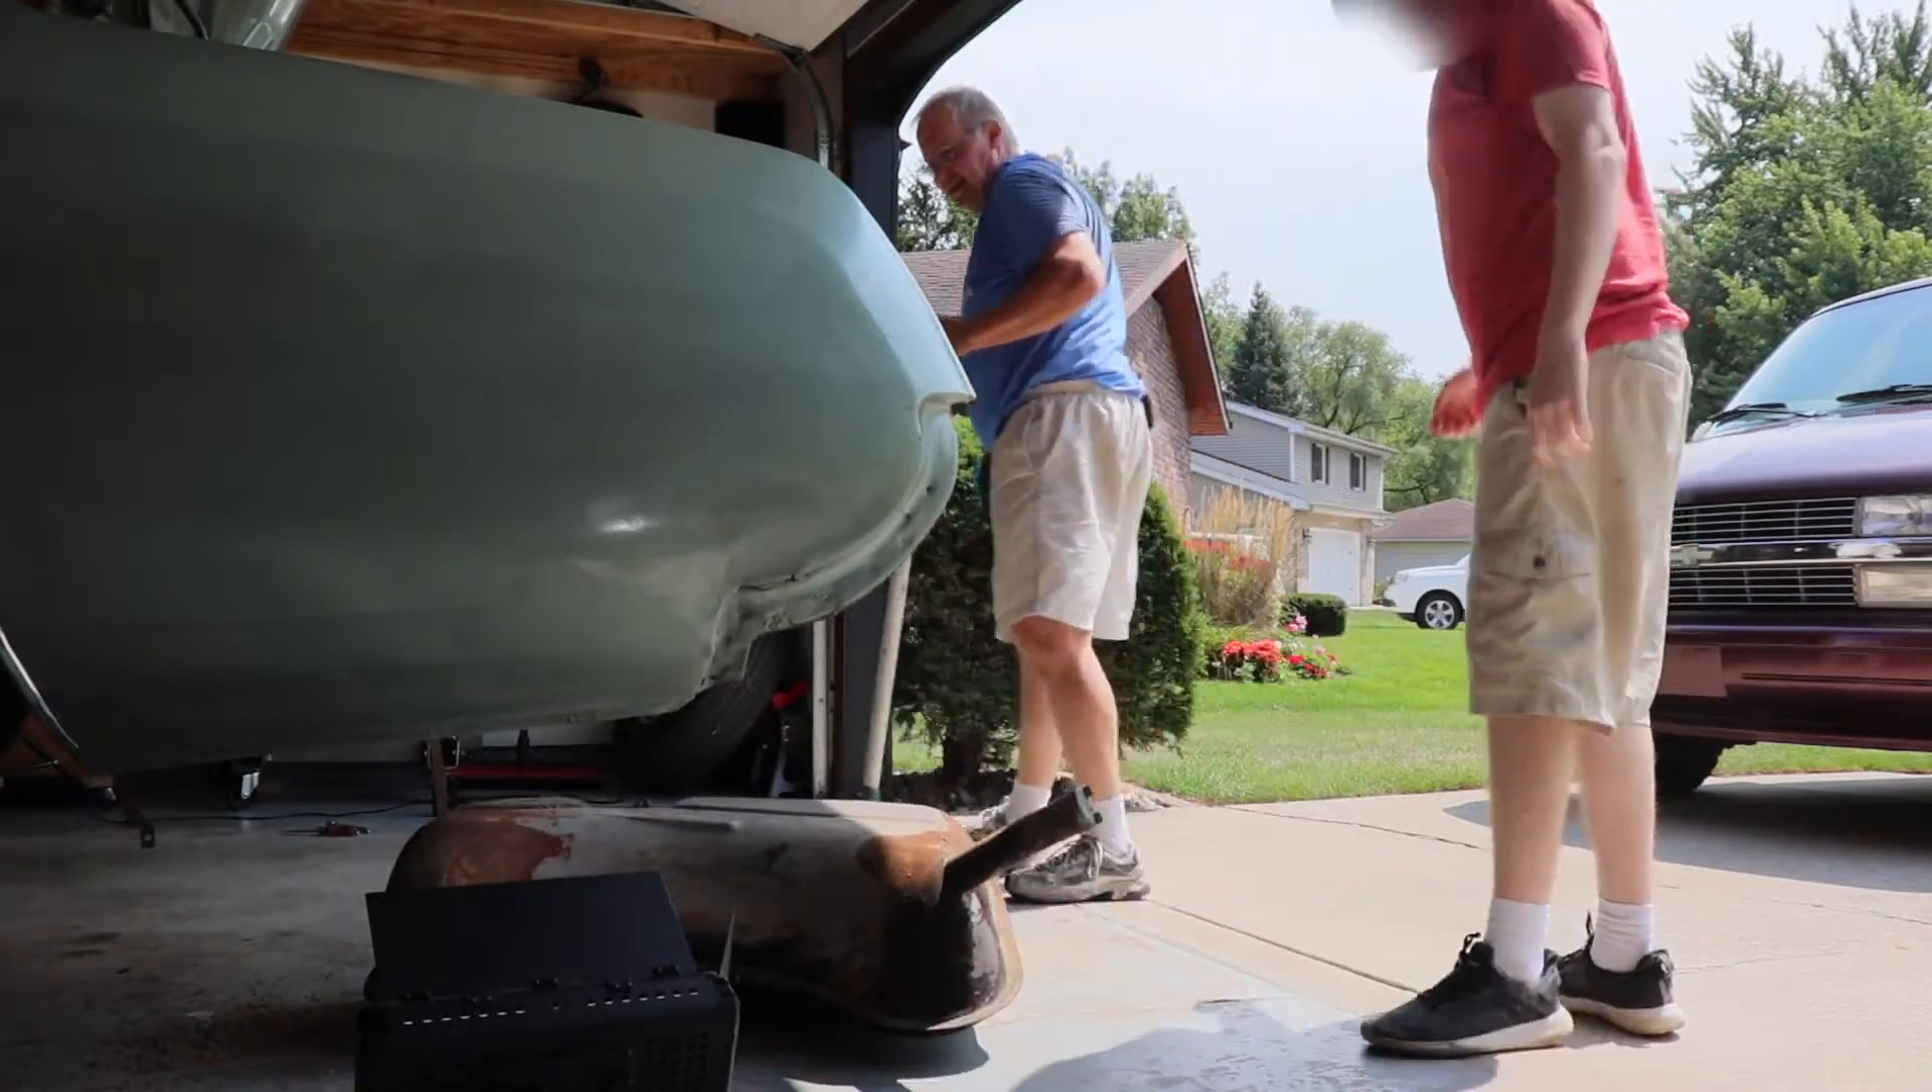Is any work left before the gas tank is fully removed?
No.